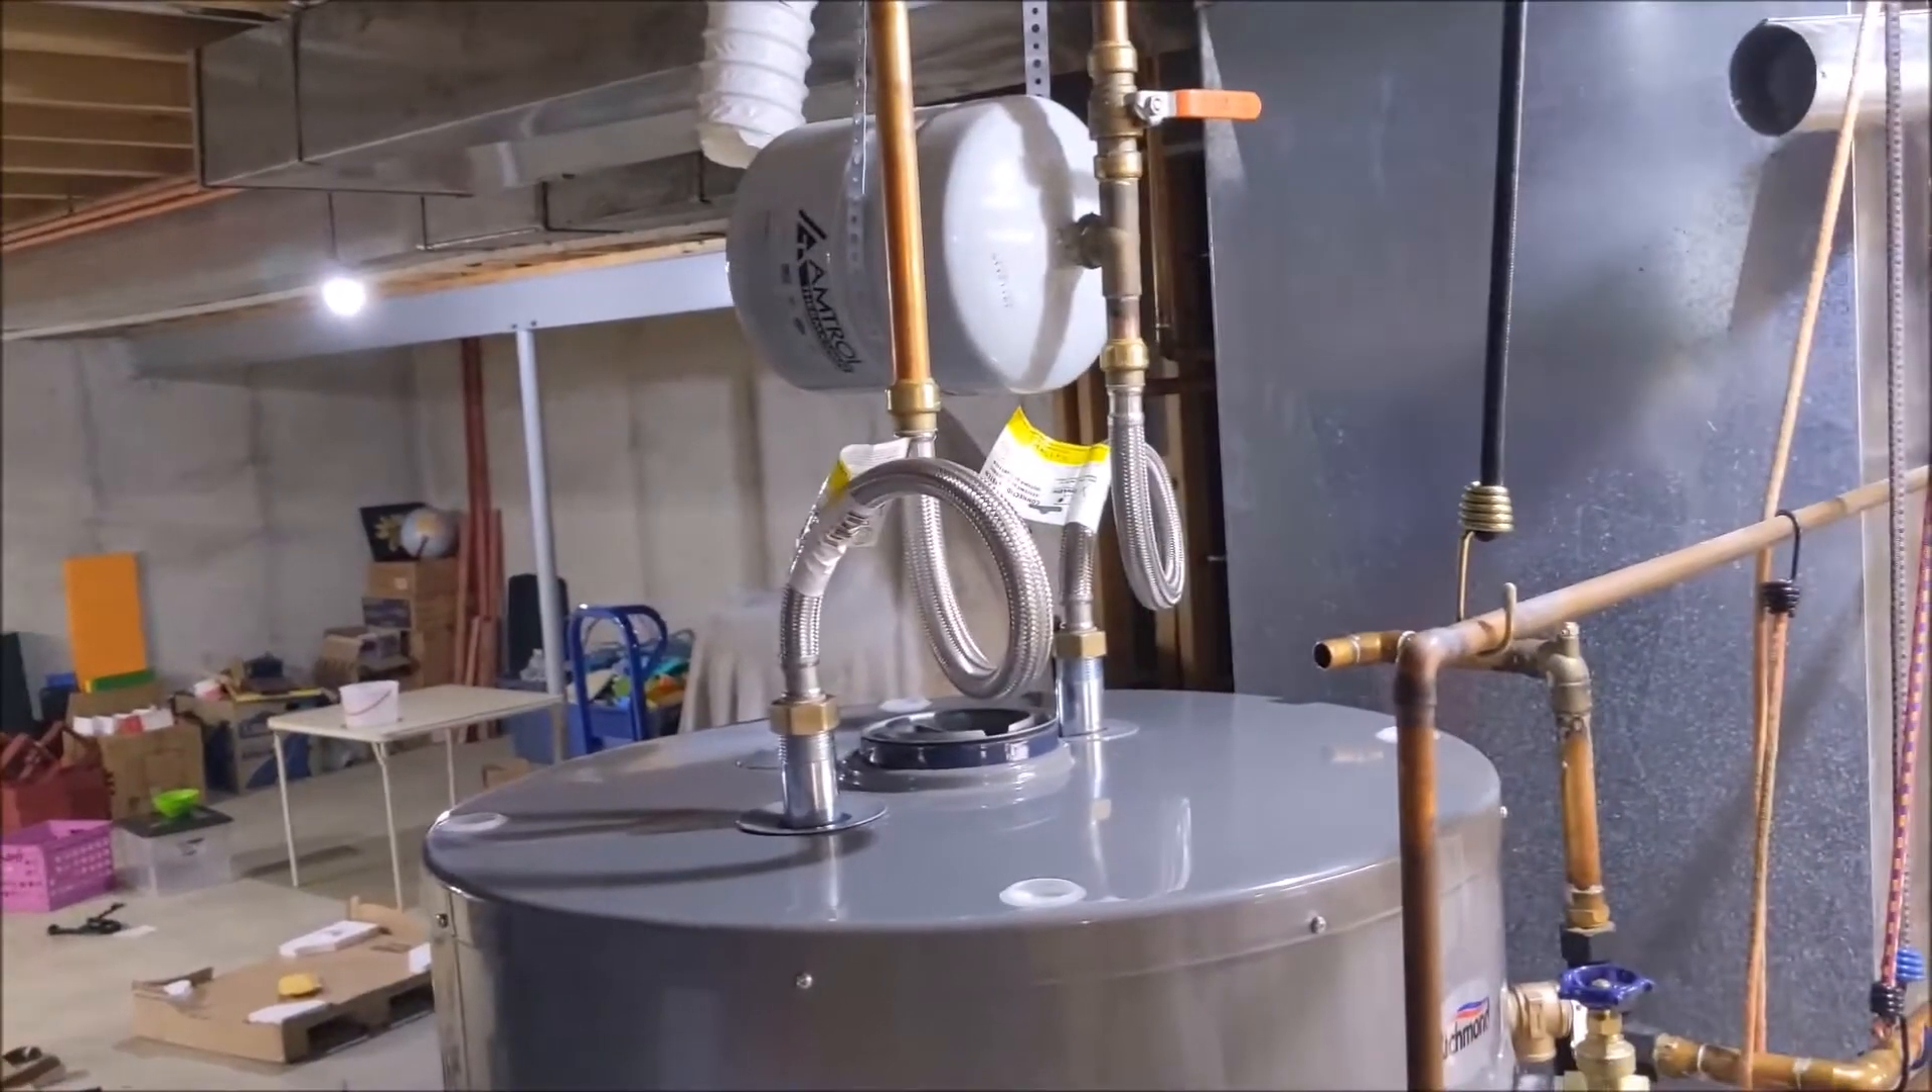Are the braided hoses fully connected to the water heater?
Yes.